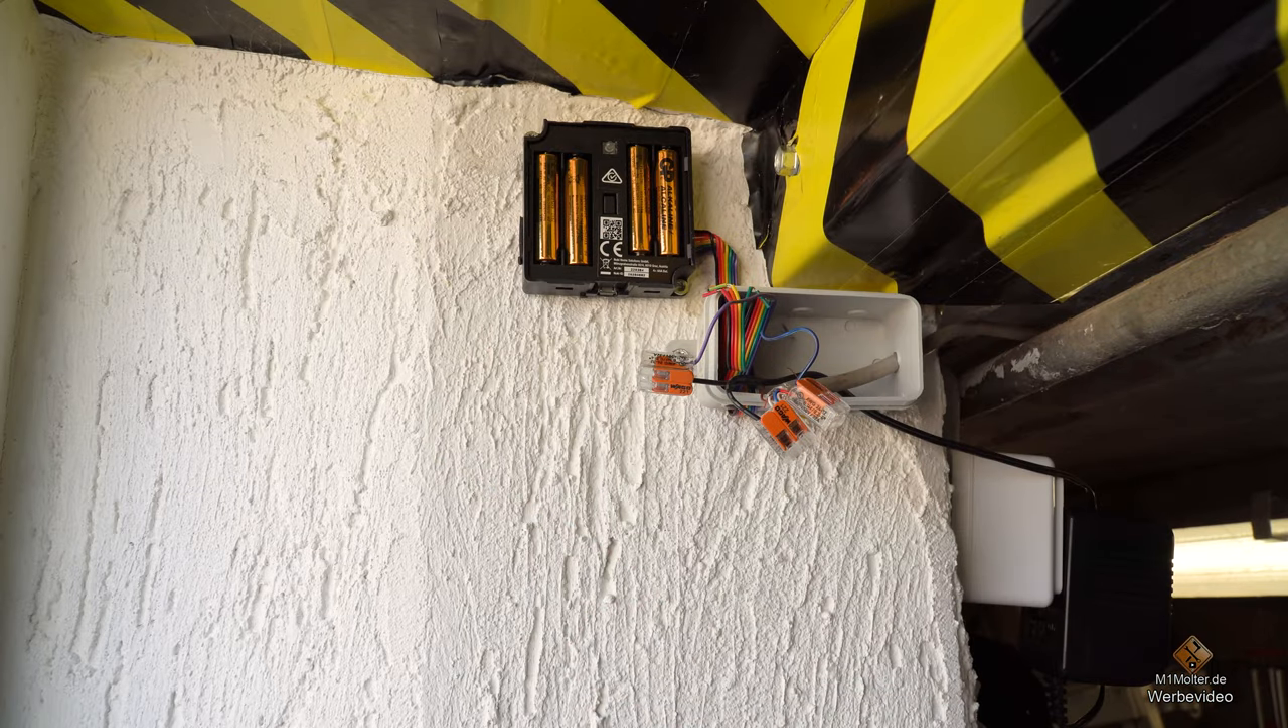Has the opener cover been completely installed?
No.